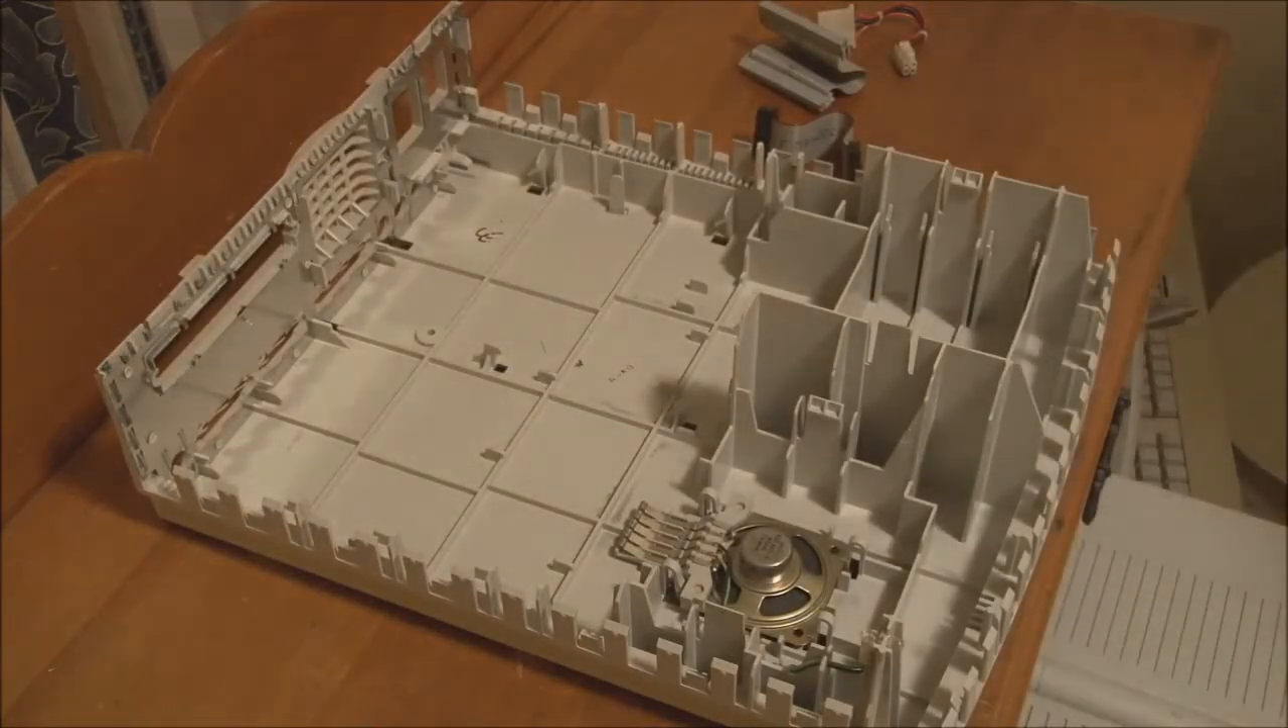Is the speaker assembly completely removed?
No.